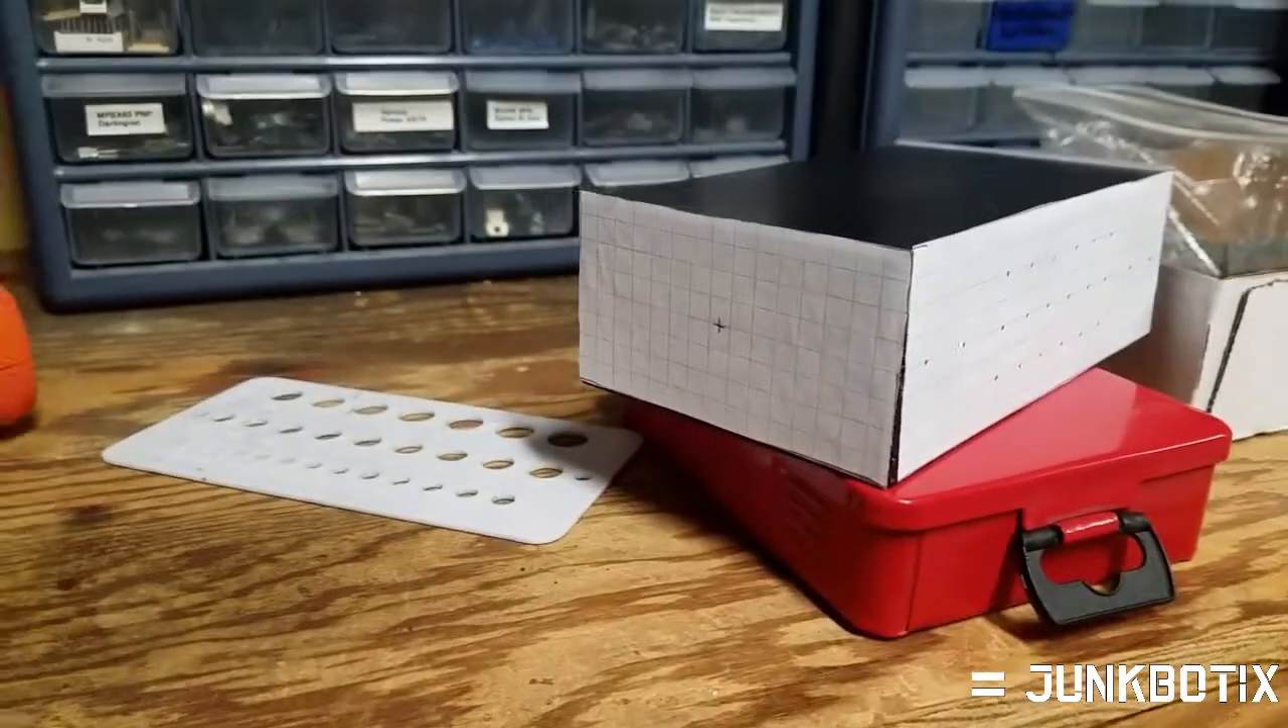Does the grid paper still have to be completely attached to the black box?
No.